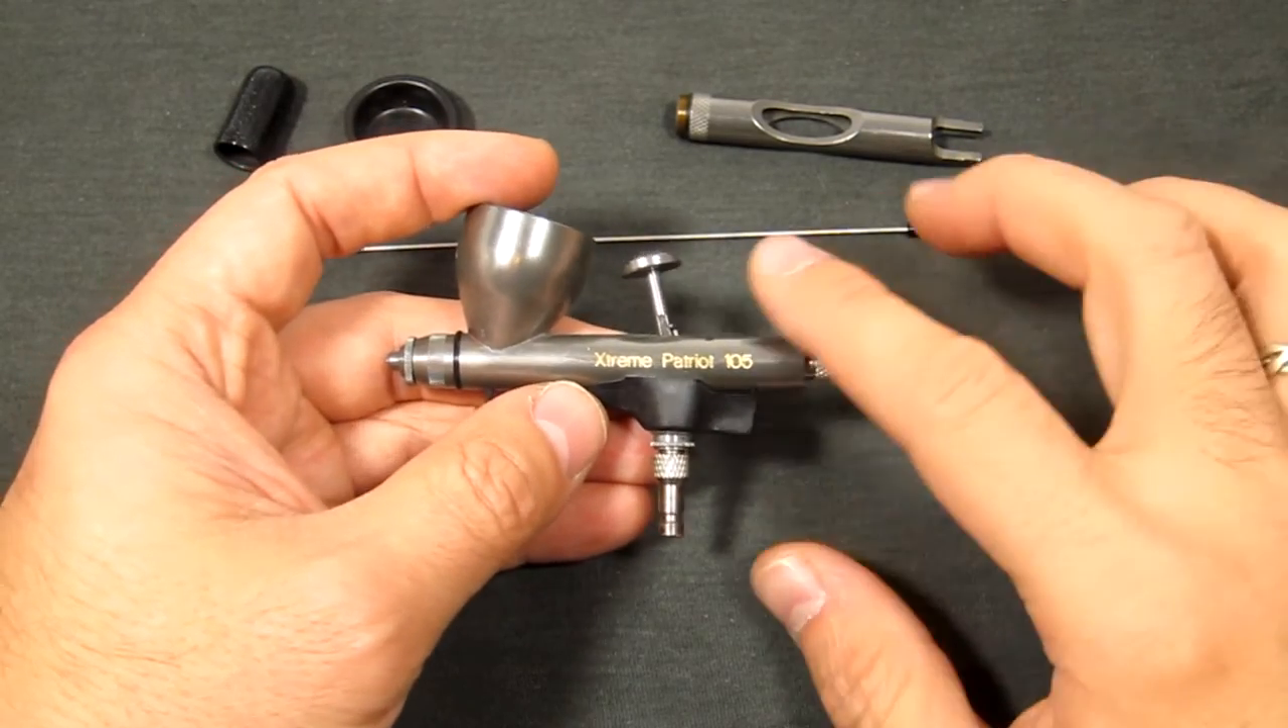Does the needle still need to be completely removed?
No.